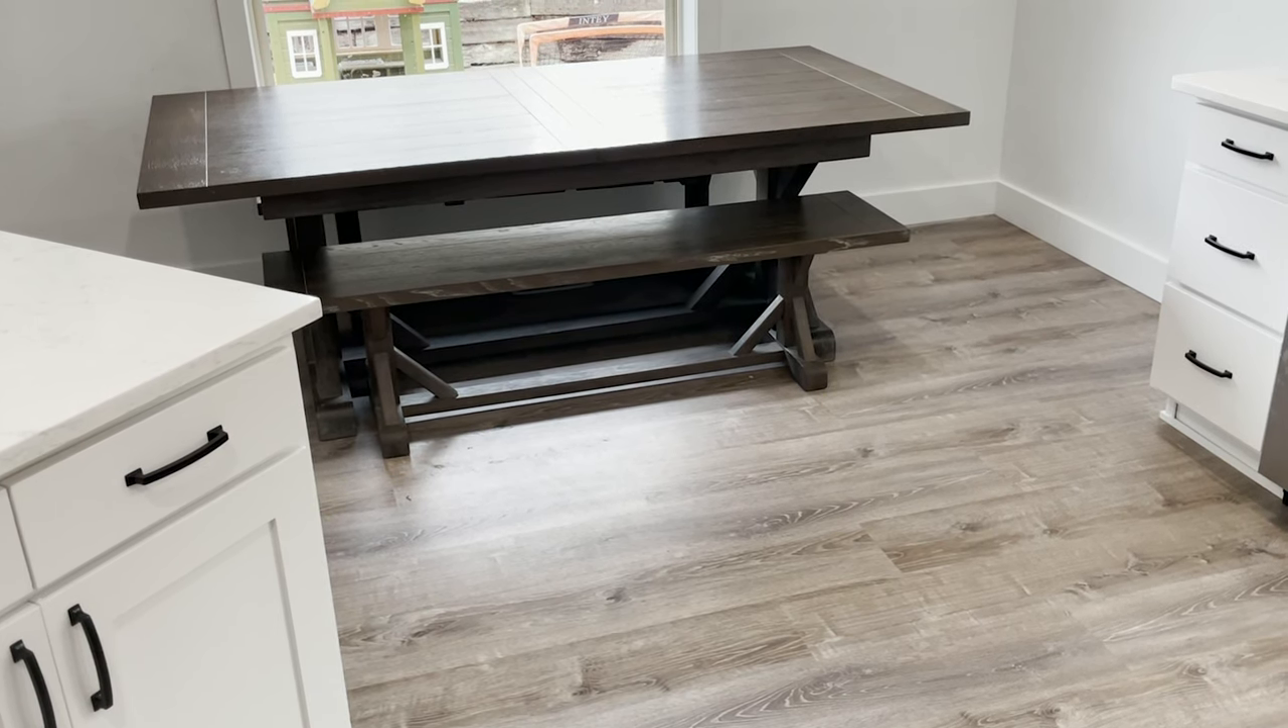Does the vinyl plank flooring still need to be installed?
No.